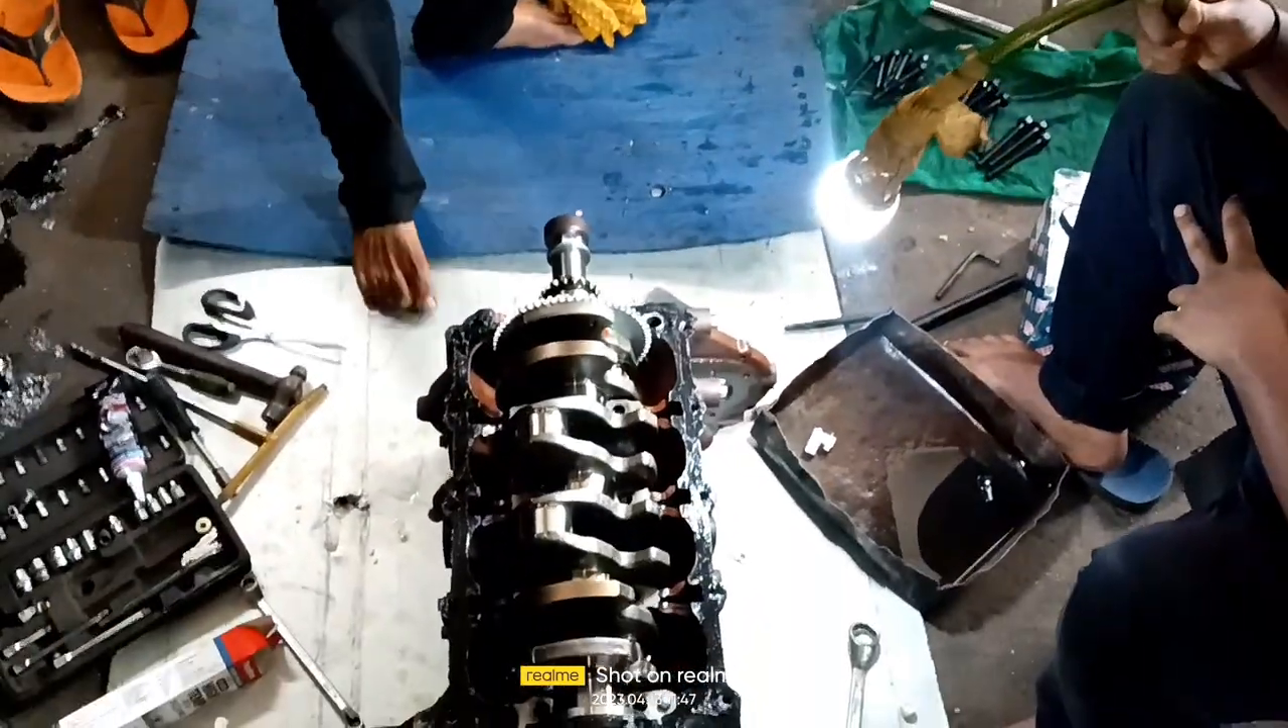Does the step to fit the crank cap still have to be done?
Yes.